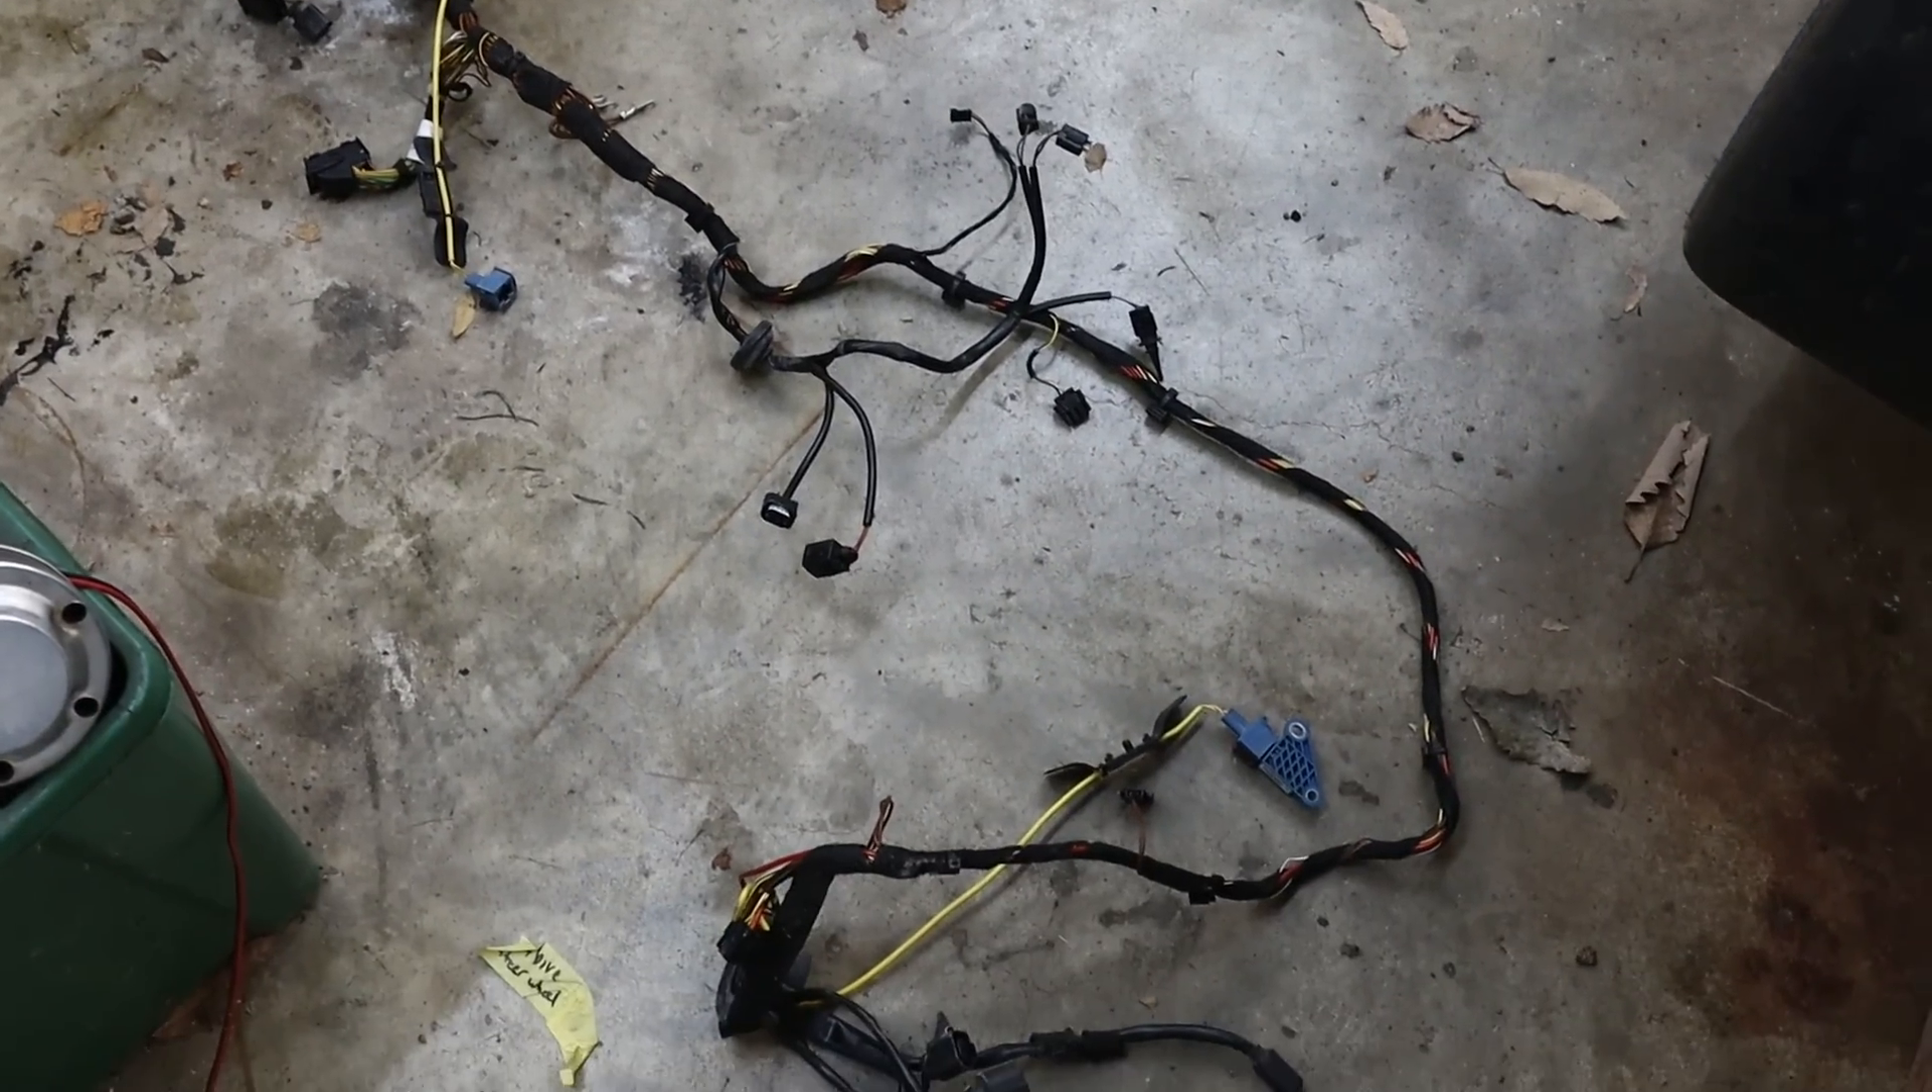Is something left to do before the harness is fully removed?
No.